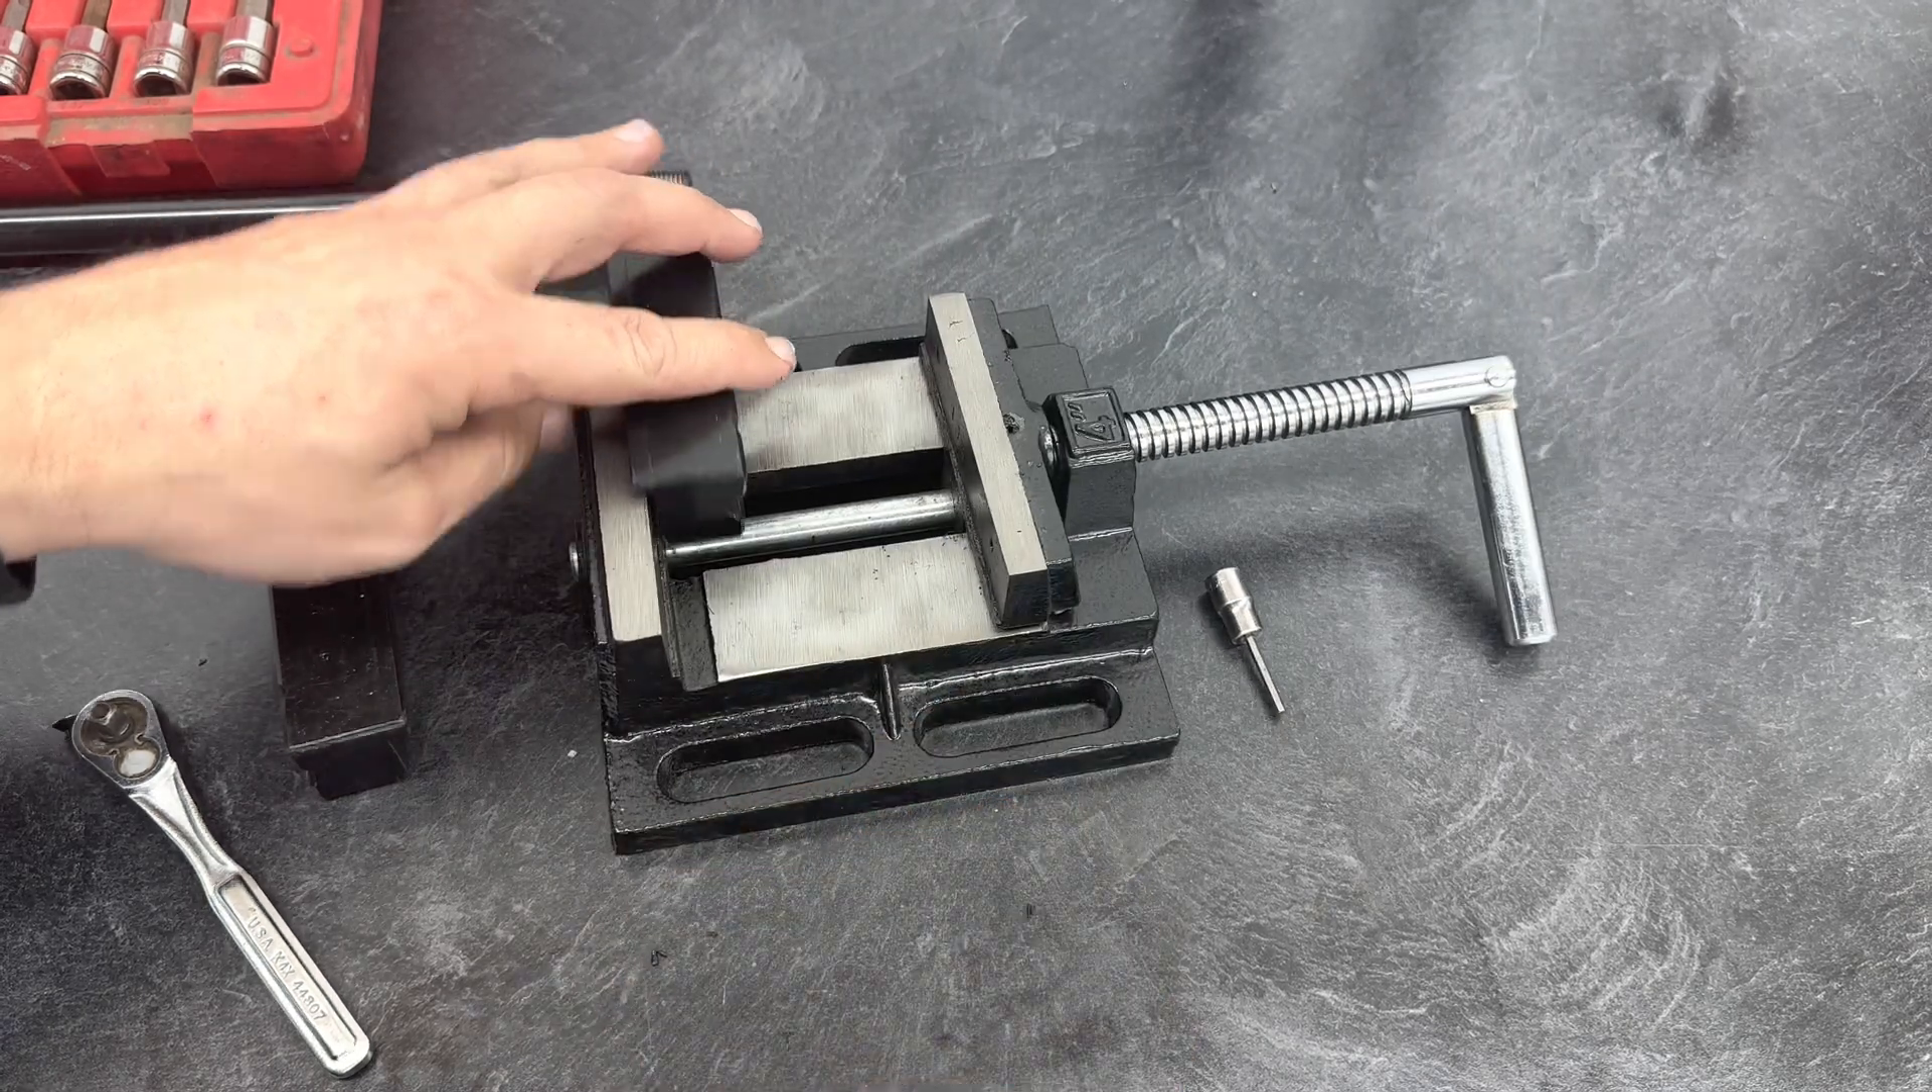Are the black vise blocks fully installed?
No.